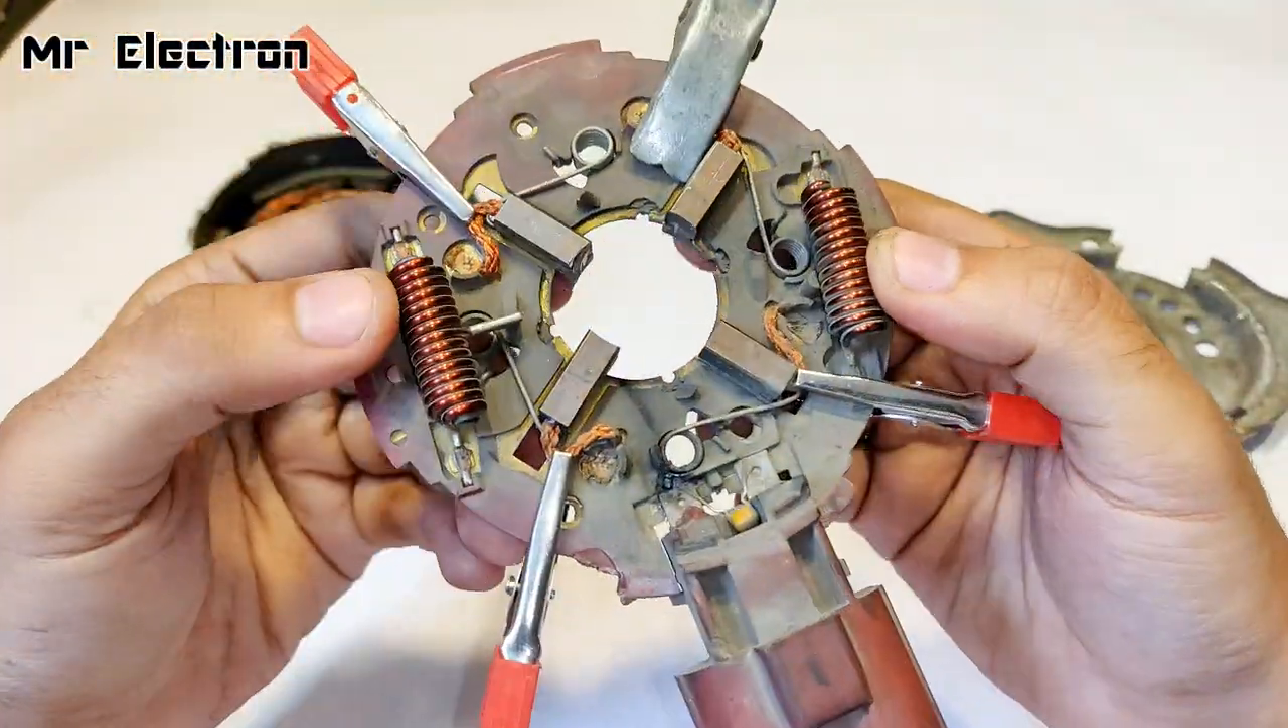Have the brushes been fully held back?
Yes.